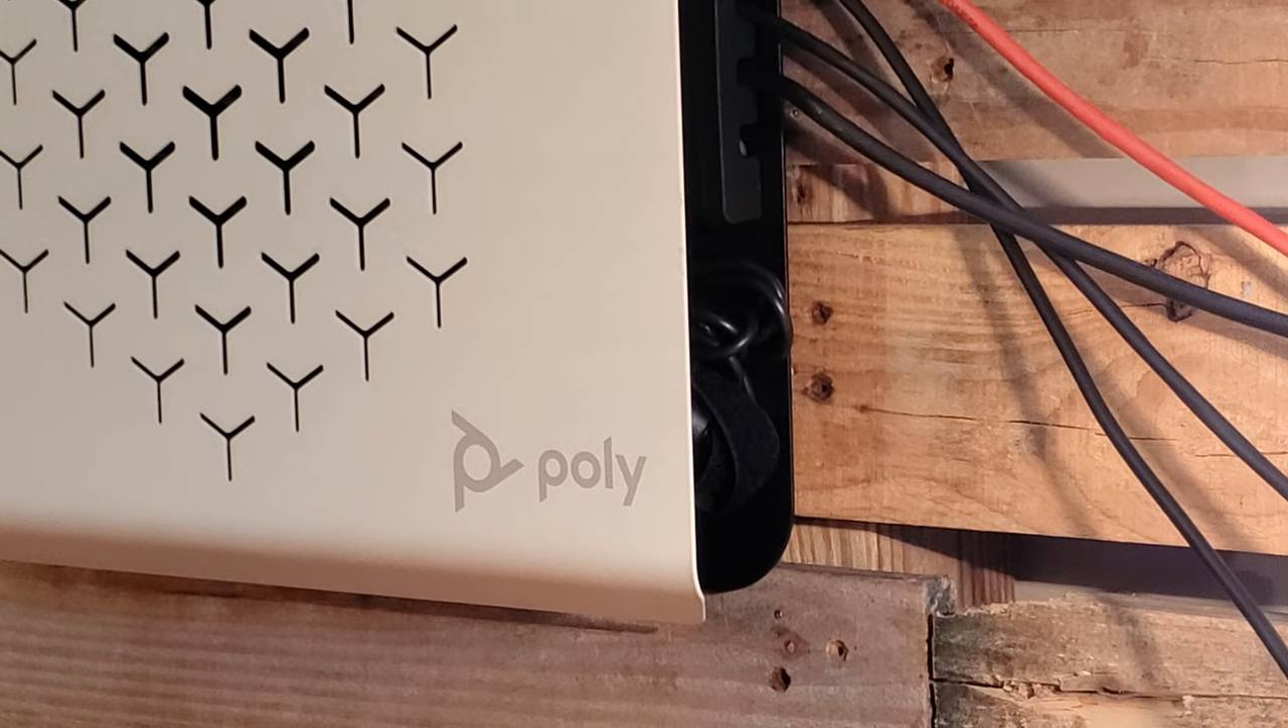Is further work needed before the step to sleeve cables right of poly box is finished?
Yes.